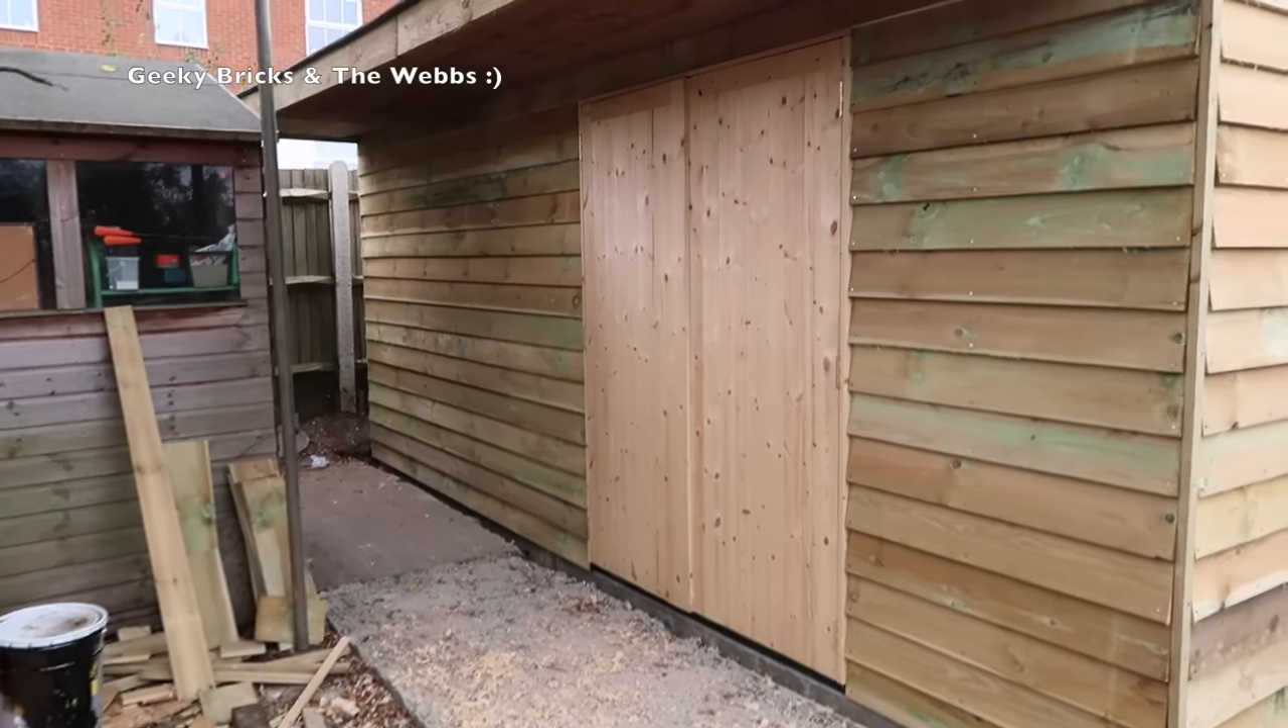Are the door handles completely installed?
No.